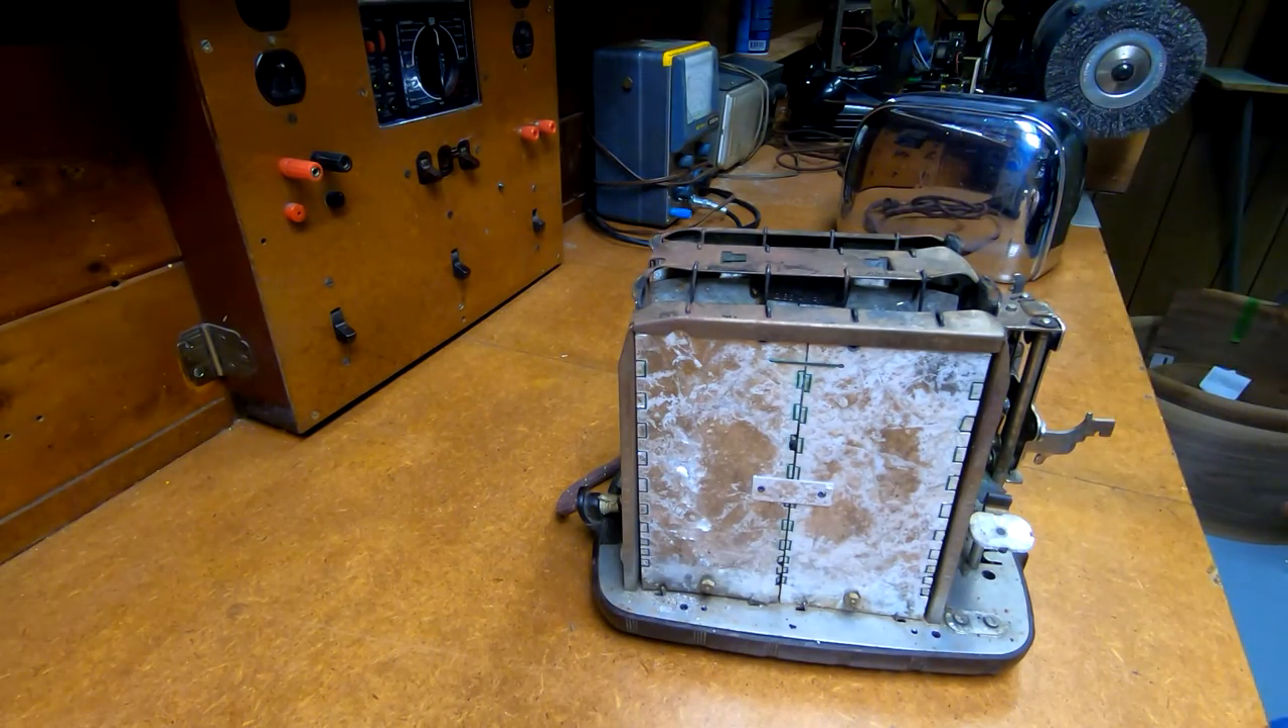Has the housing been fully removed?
Yes.